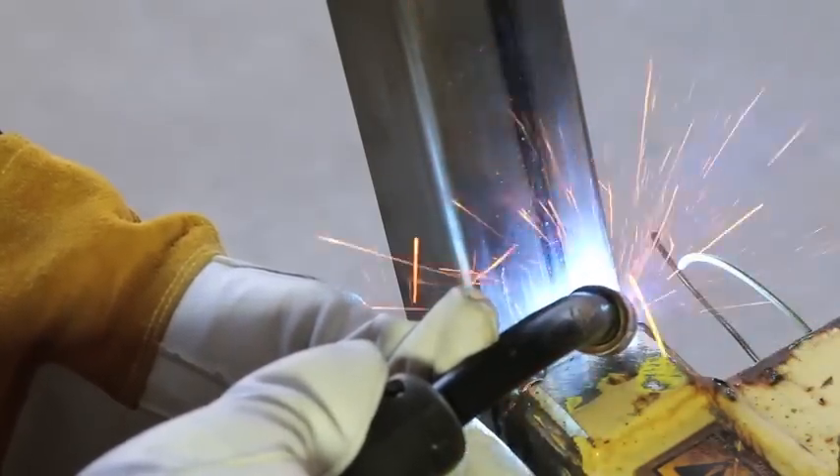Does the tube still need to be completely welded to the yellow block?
Yes.